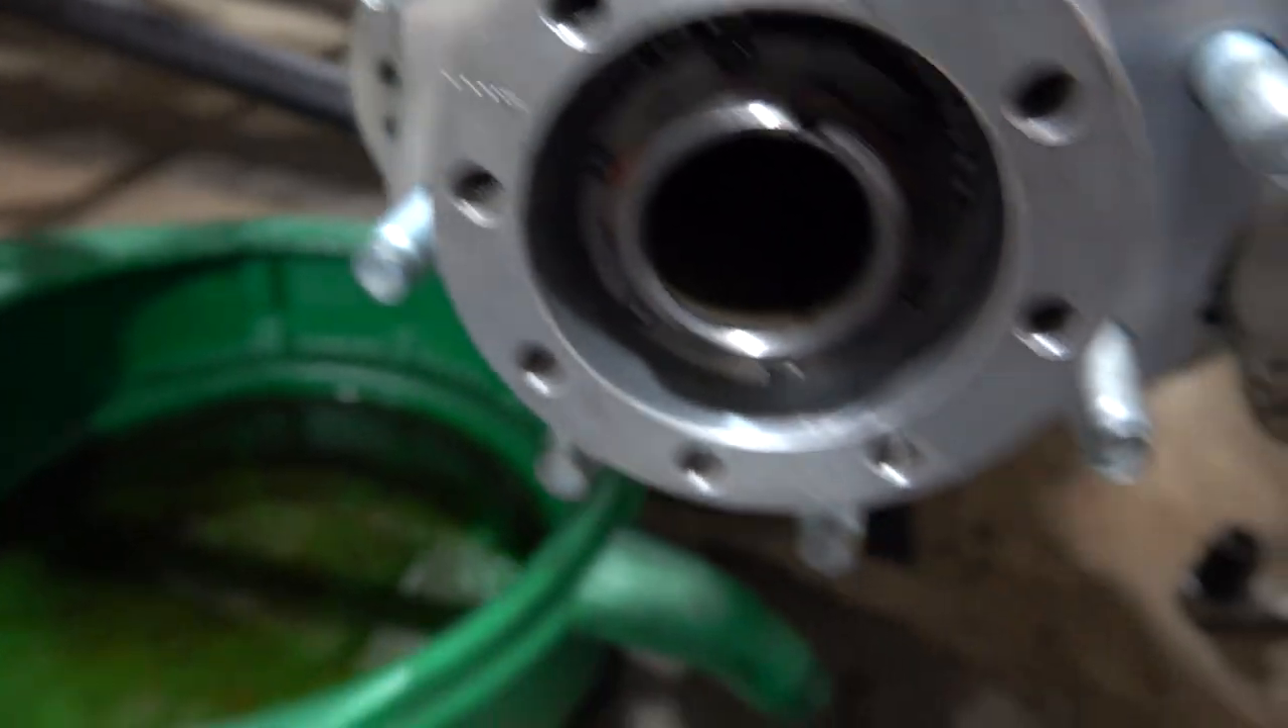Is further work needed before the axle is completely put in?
Yes.